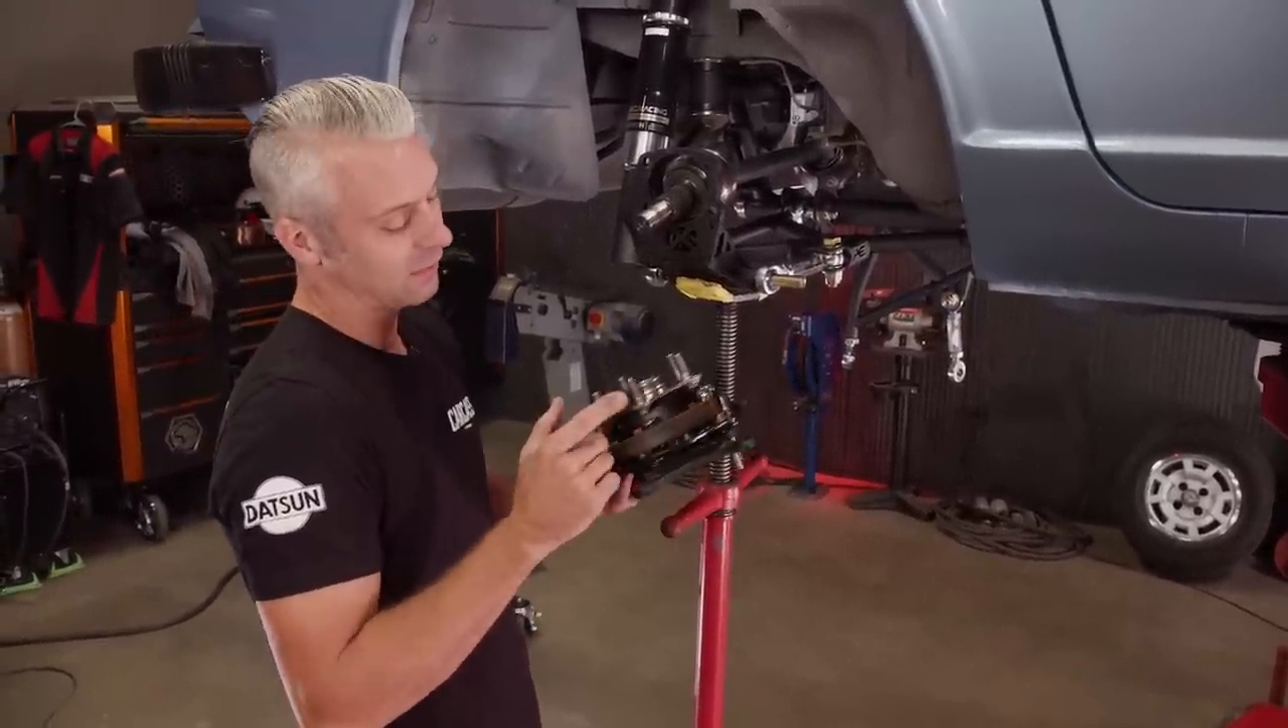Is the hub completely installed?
No.